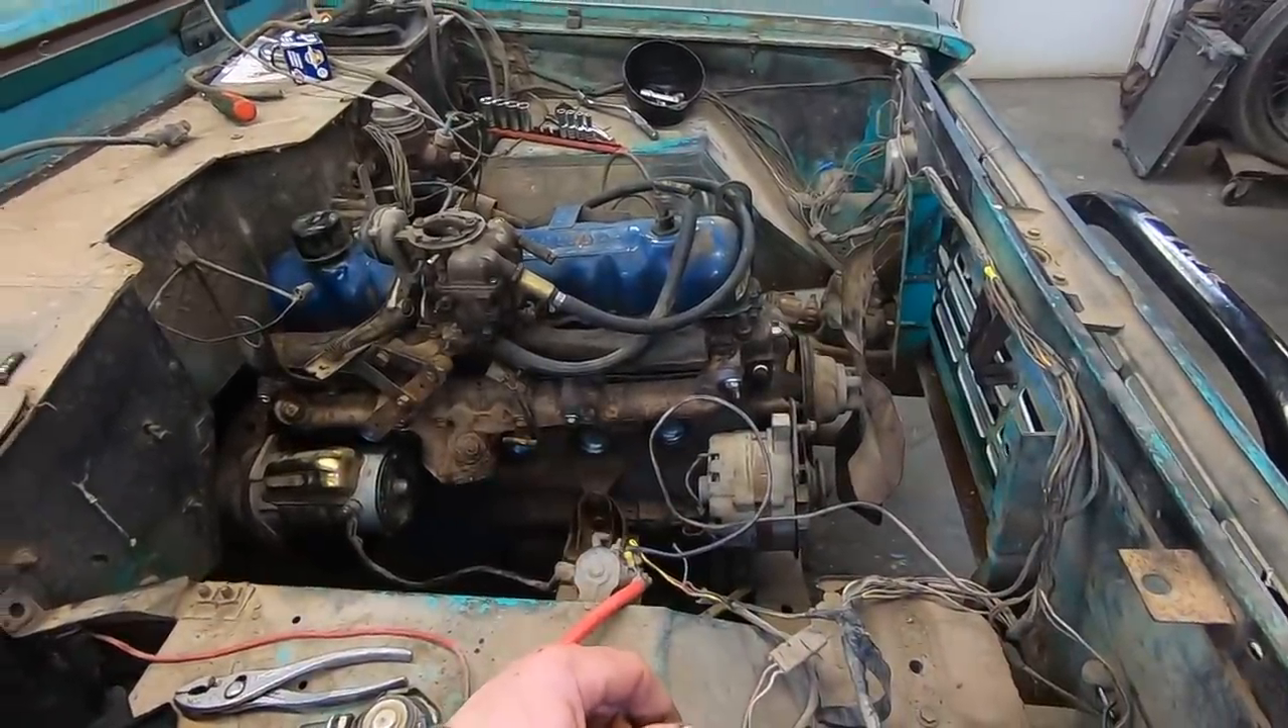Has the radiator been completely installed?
No.